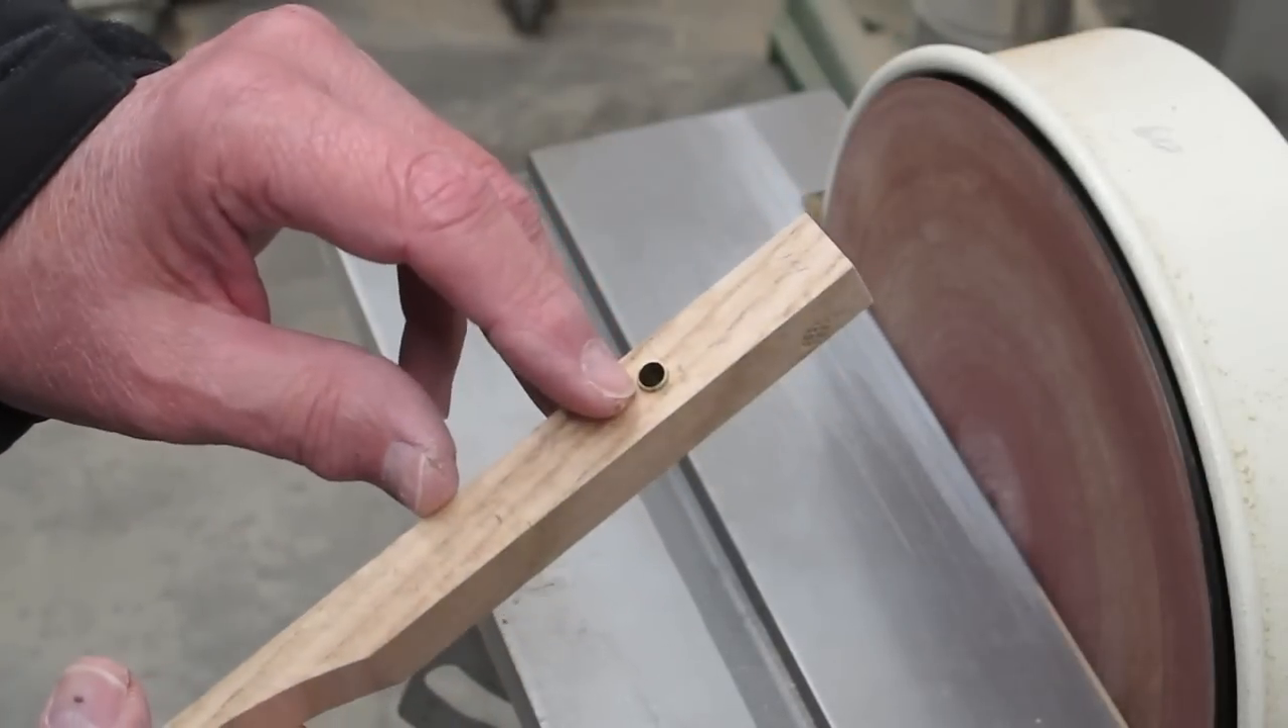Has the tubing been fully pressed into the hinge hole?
Yes.